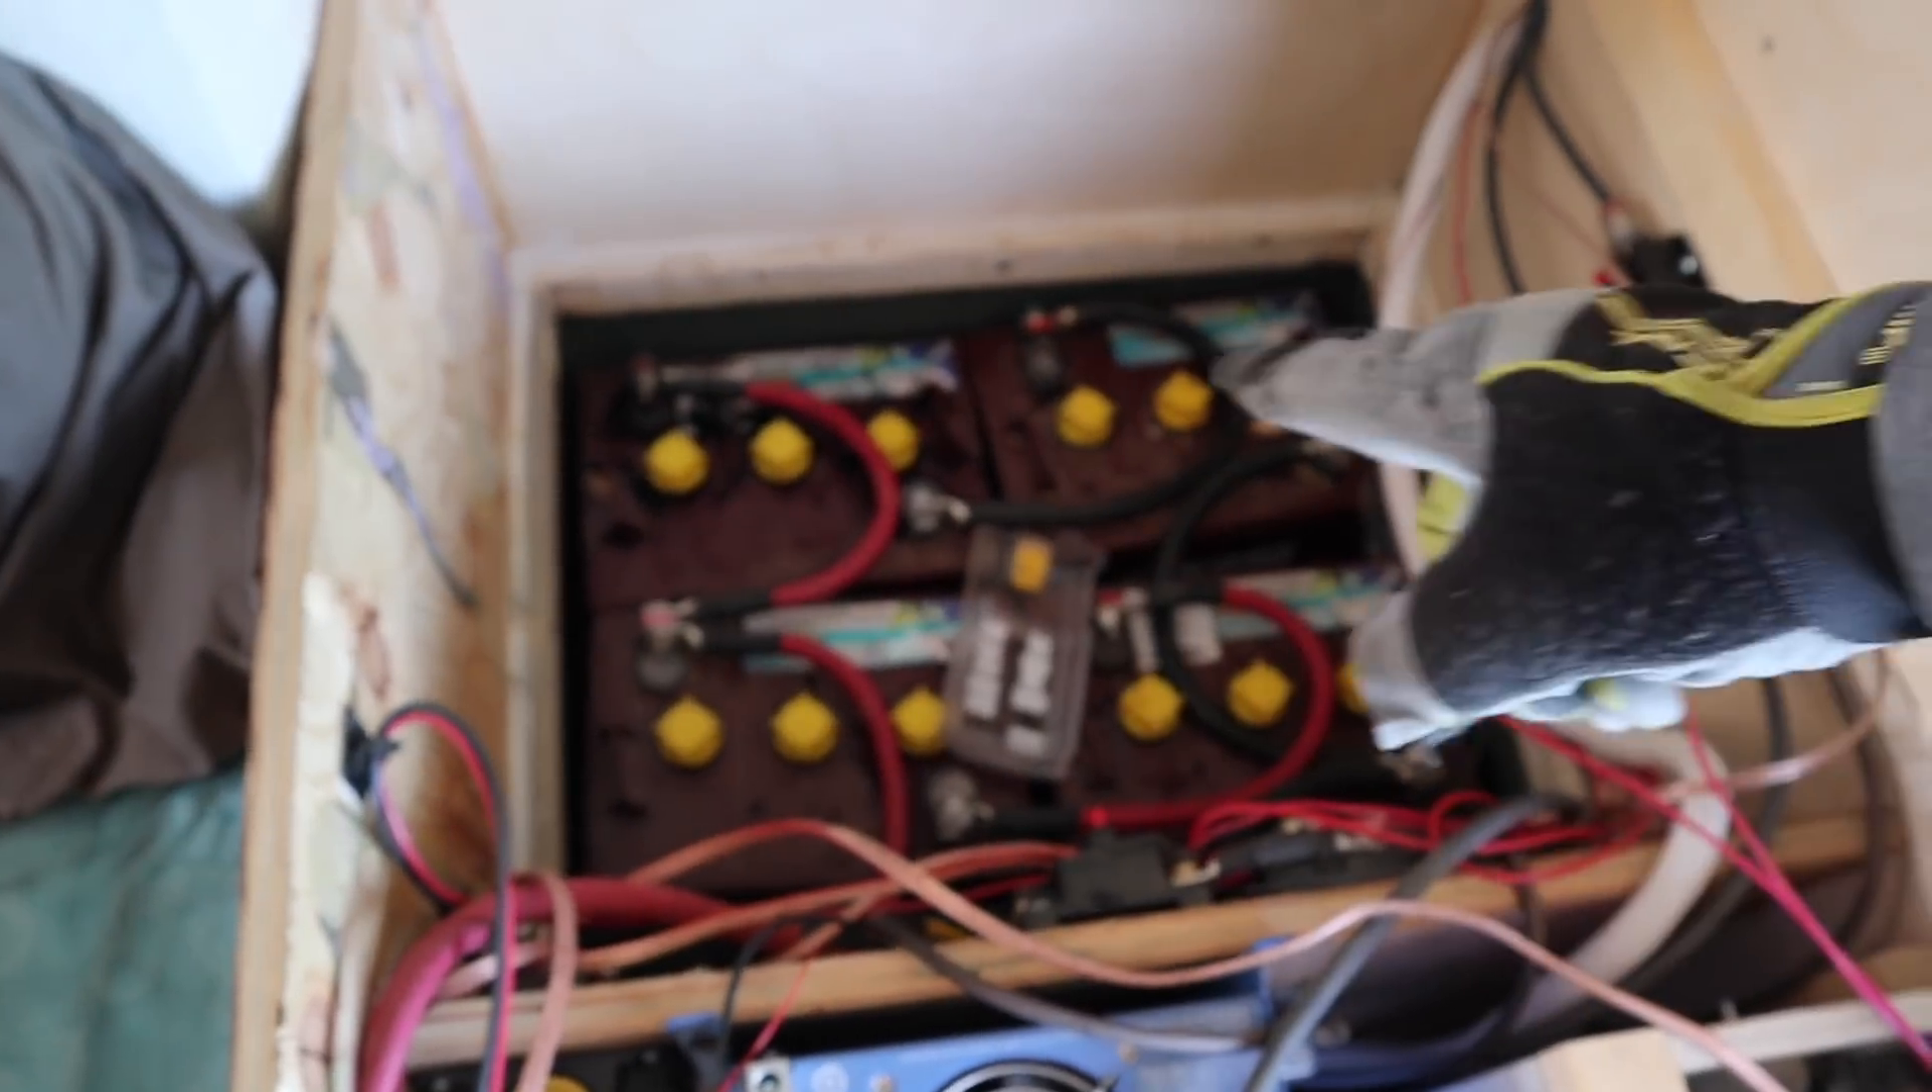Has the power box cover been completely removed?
Yes.